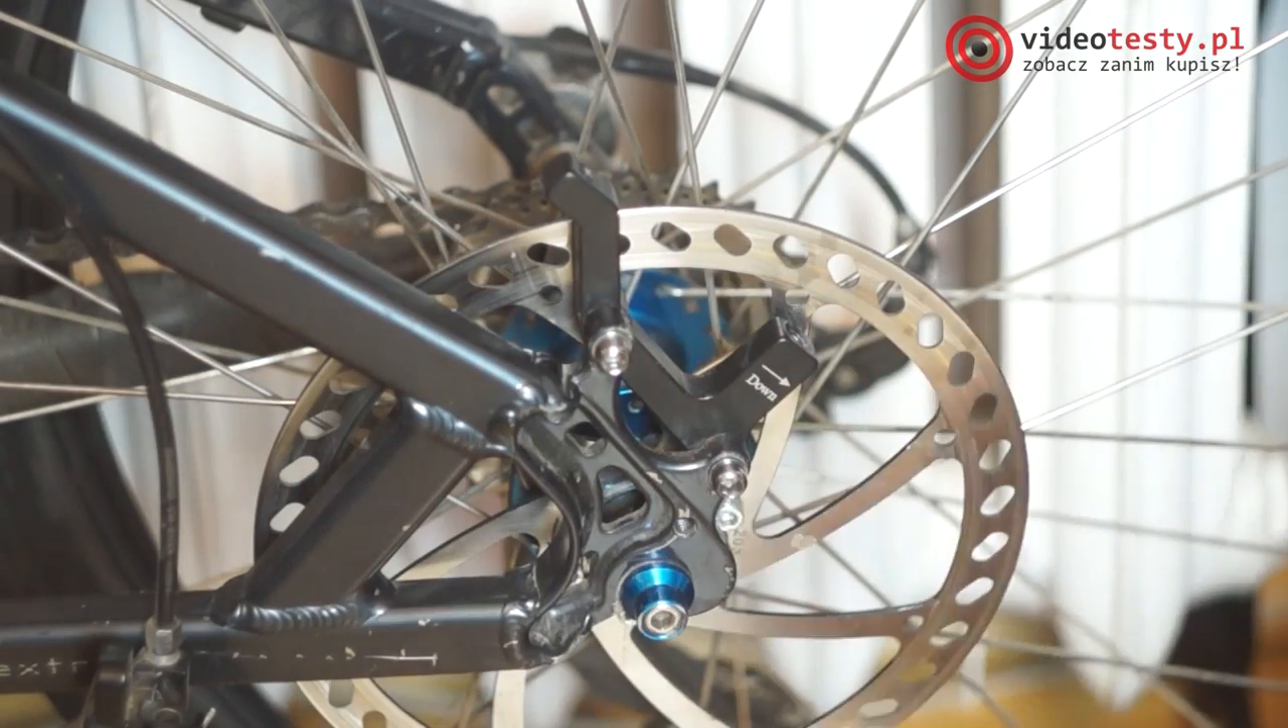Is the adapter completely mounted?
Yes.